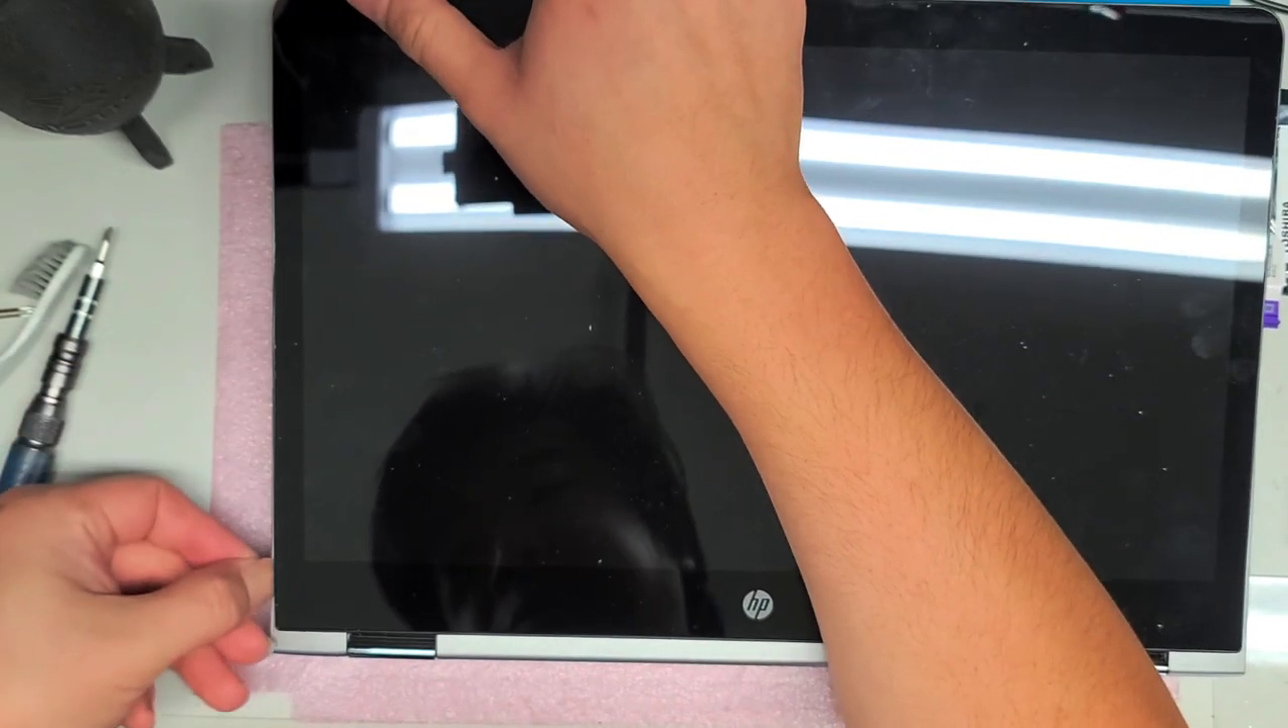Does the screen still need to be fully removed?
Yes.